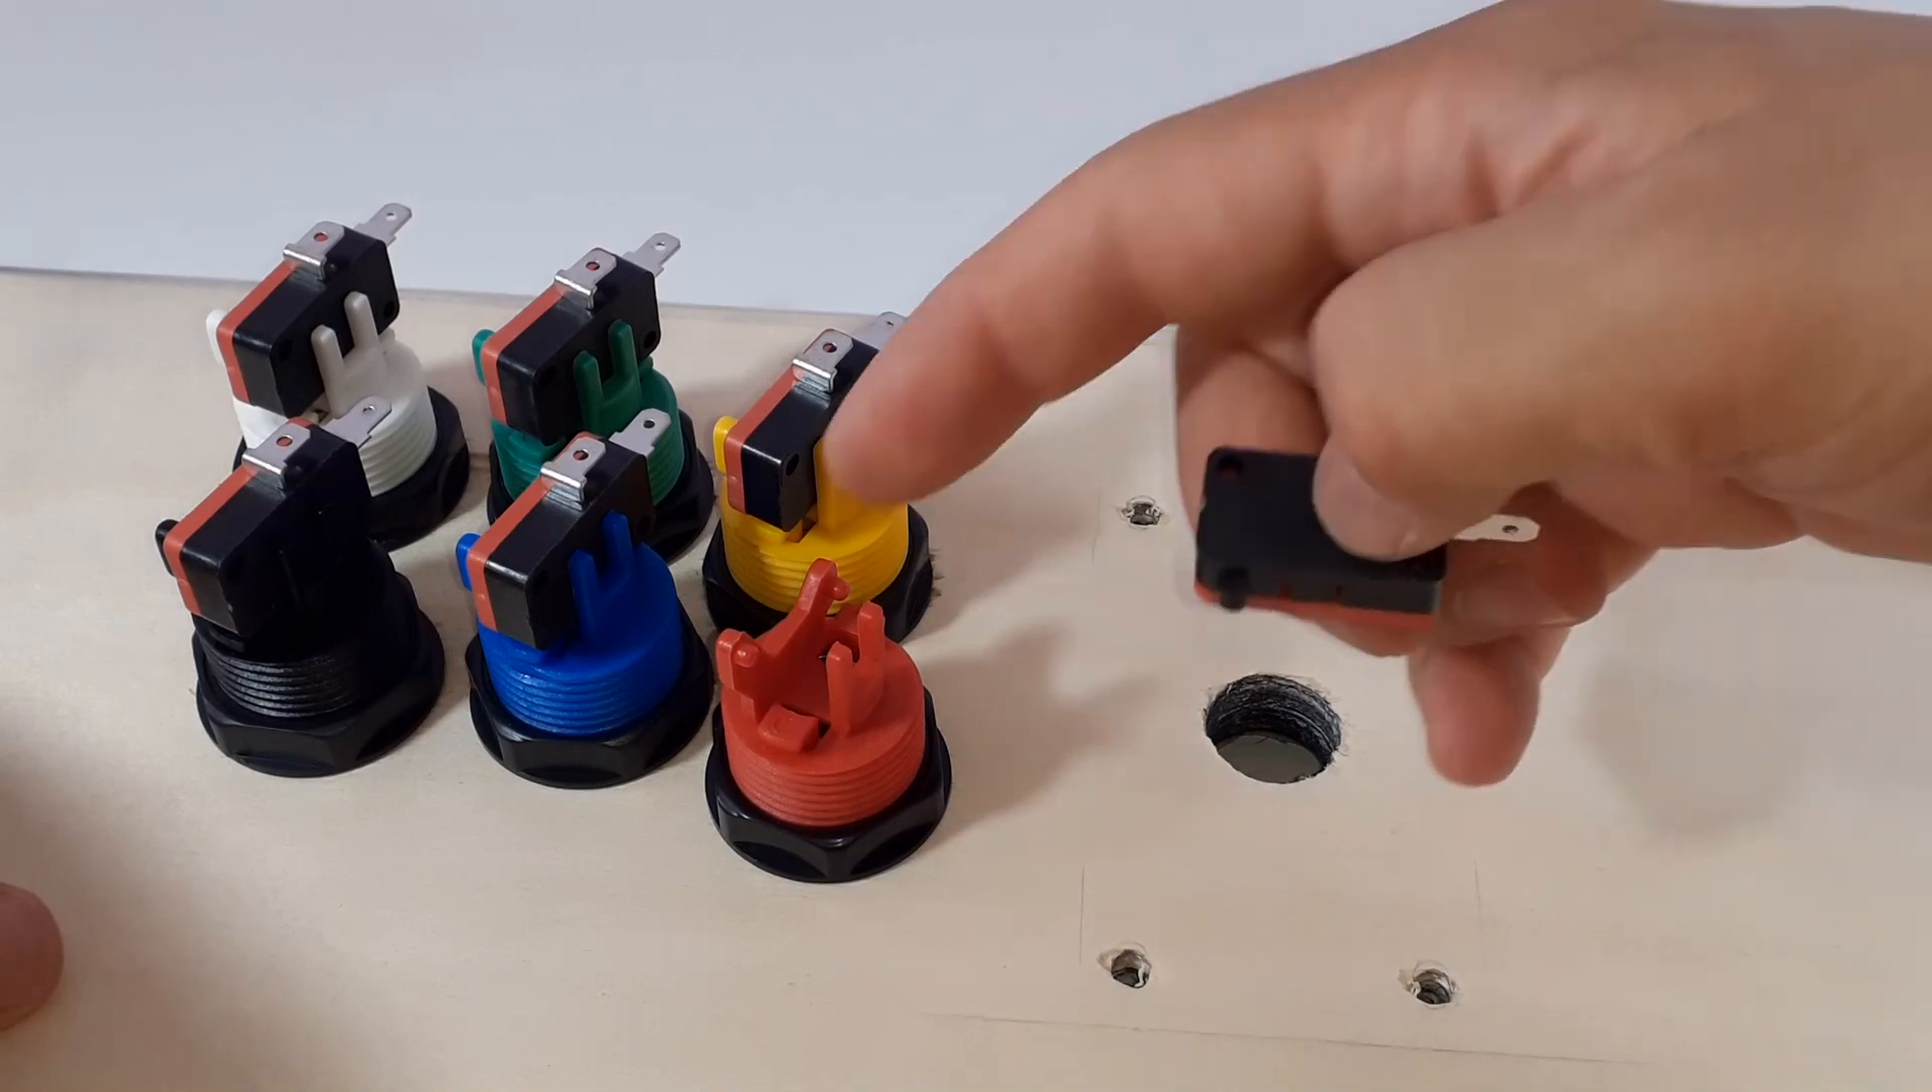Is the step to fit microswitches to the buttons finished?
No.